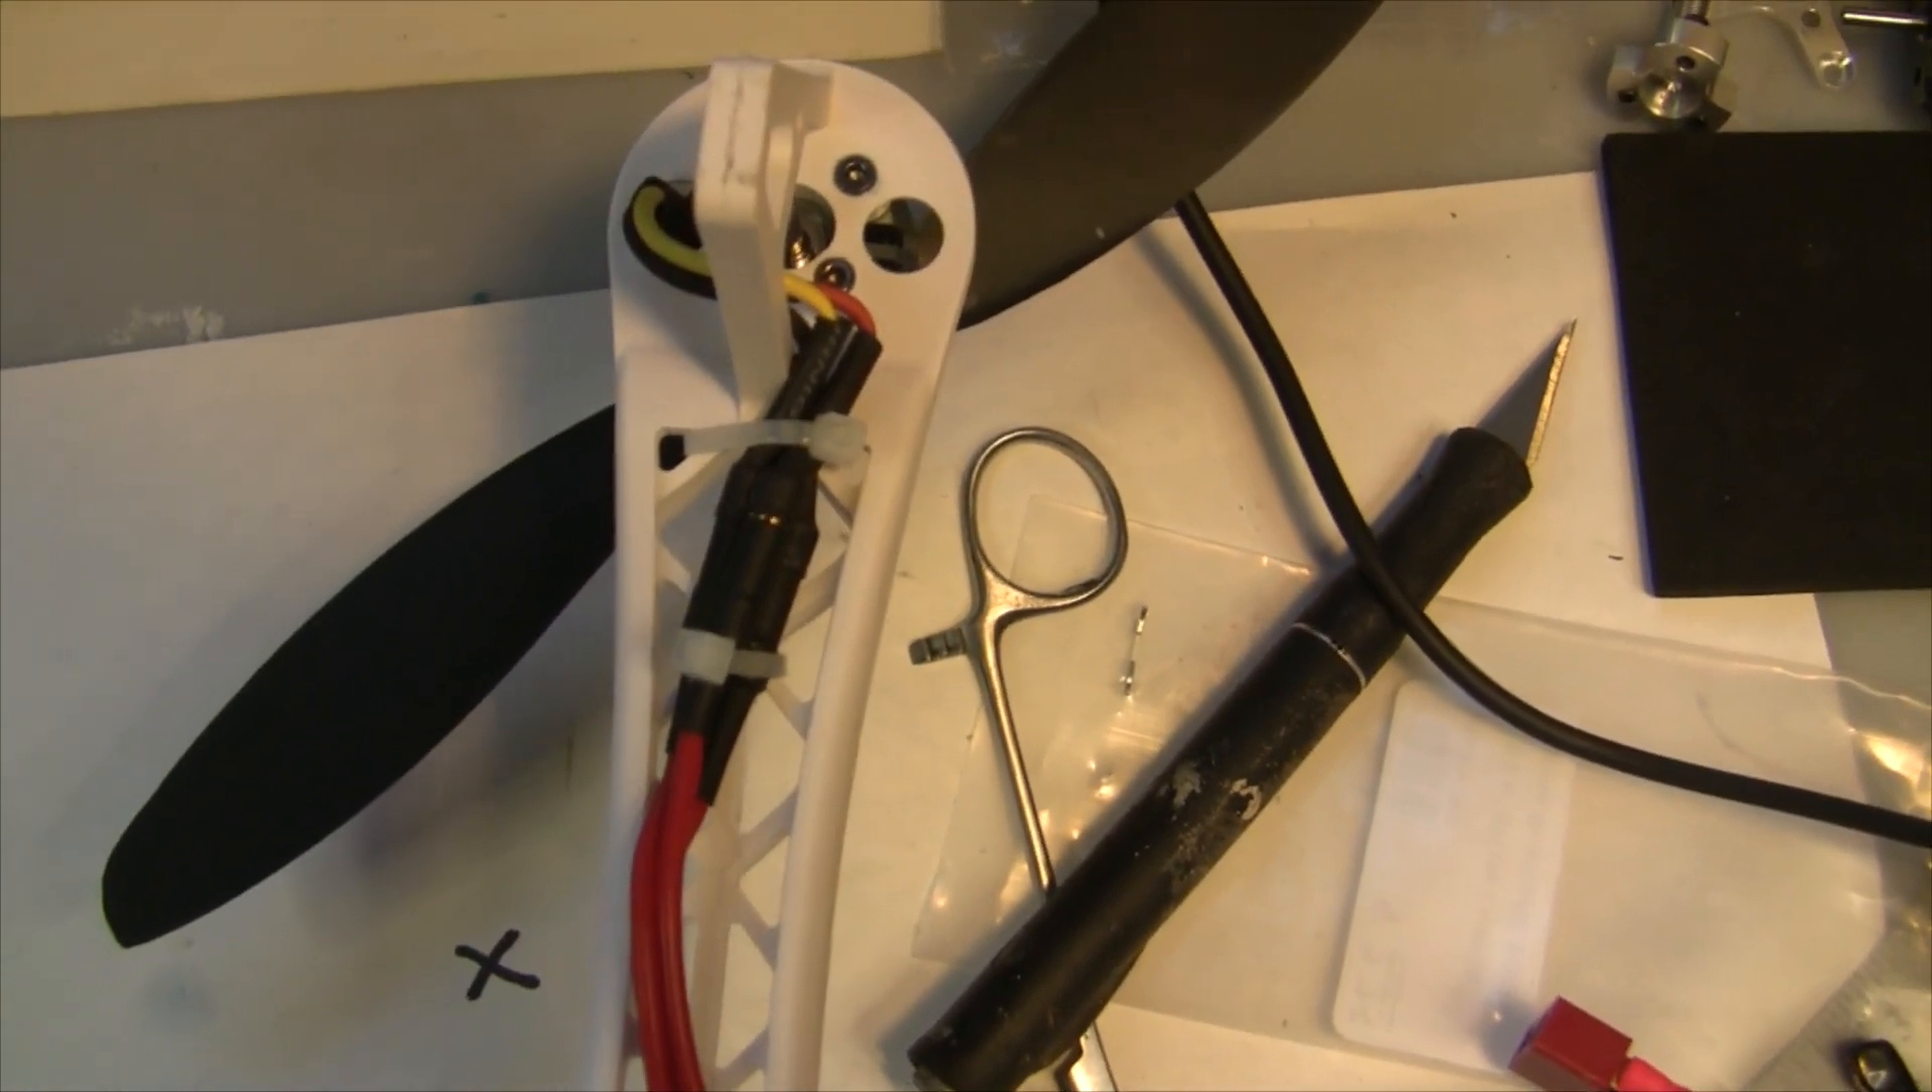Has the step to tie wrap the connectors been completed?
Yes.